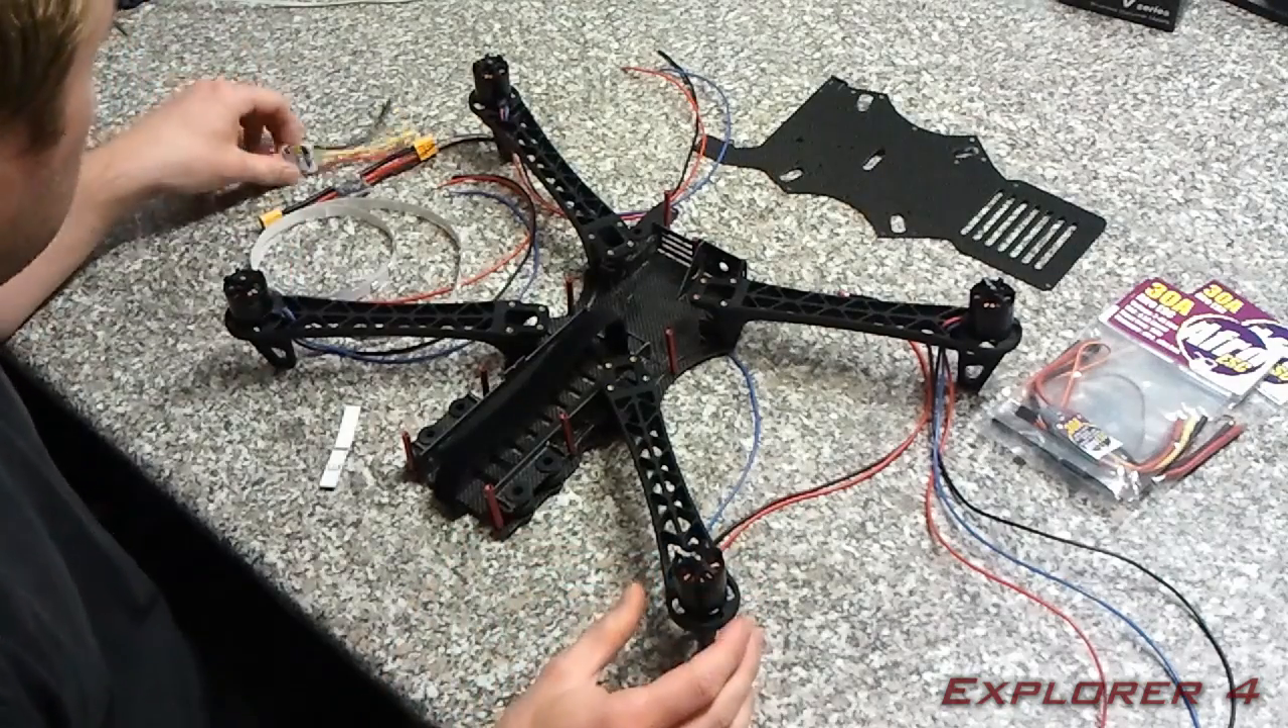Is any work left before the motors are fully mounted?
No.